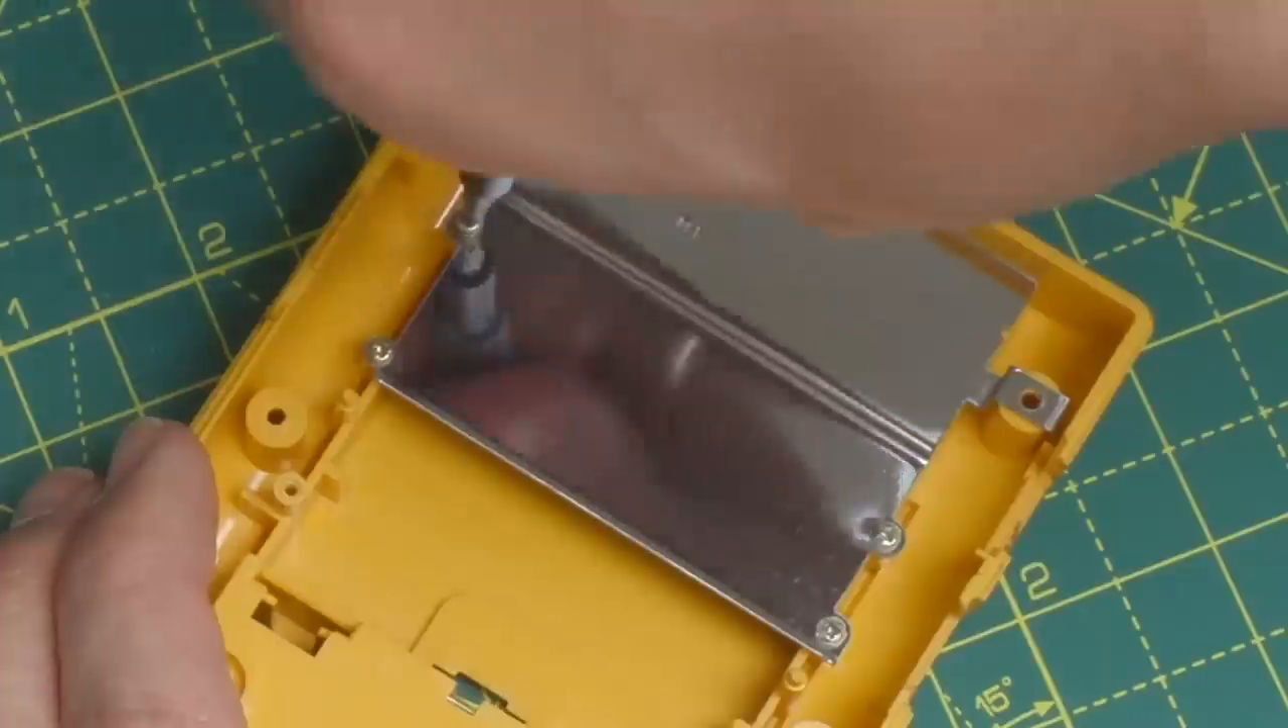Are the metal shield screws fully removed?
No.